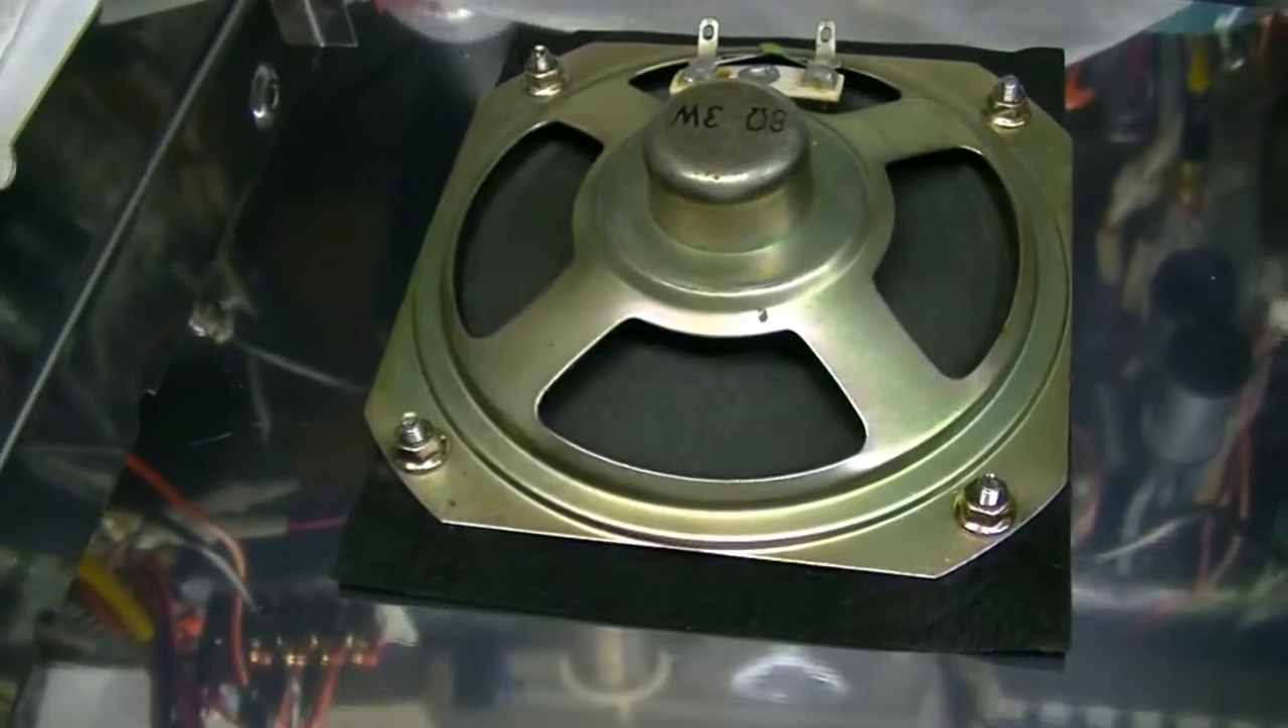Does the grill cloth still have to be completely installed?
No.